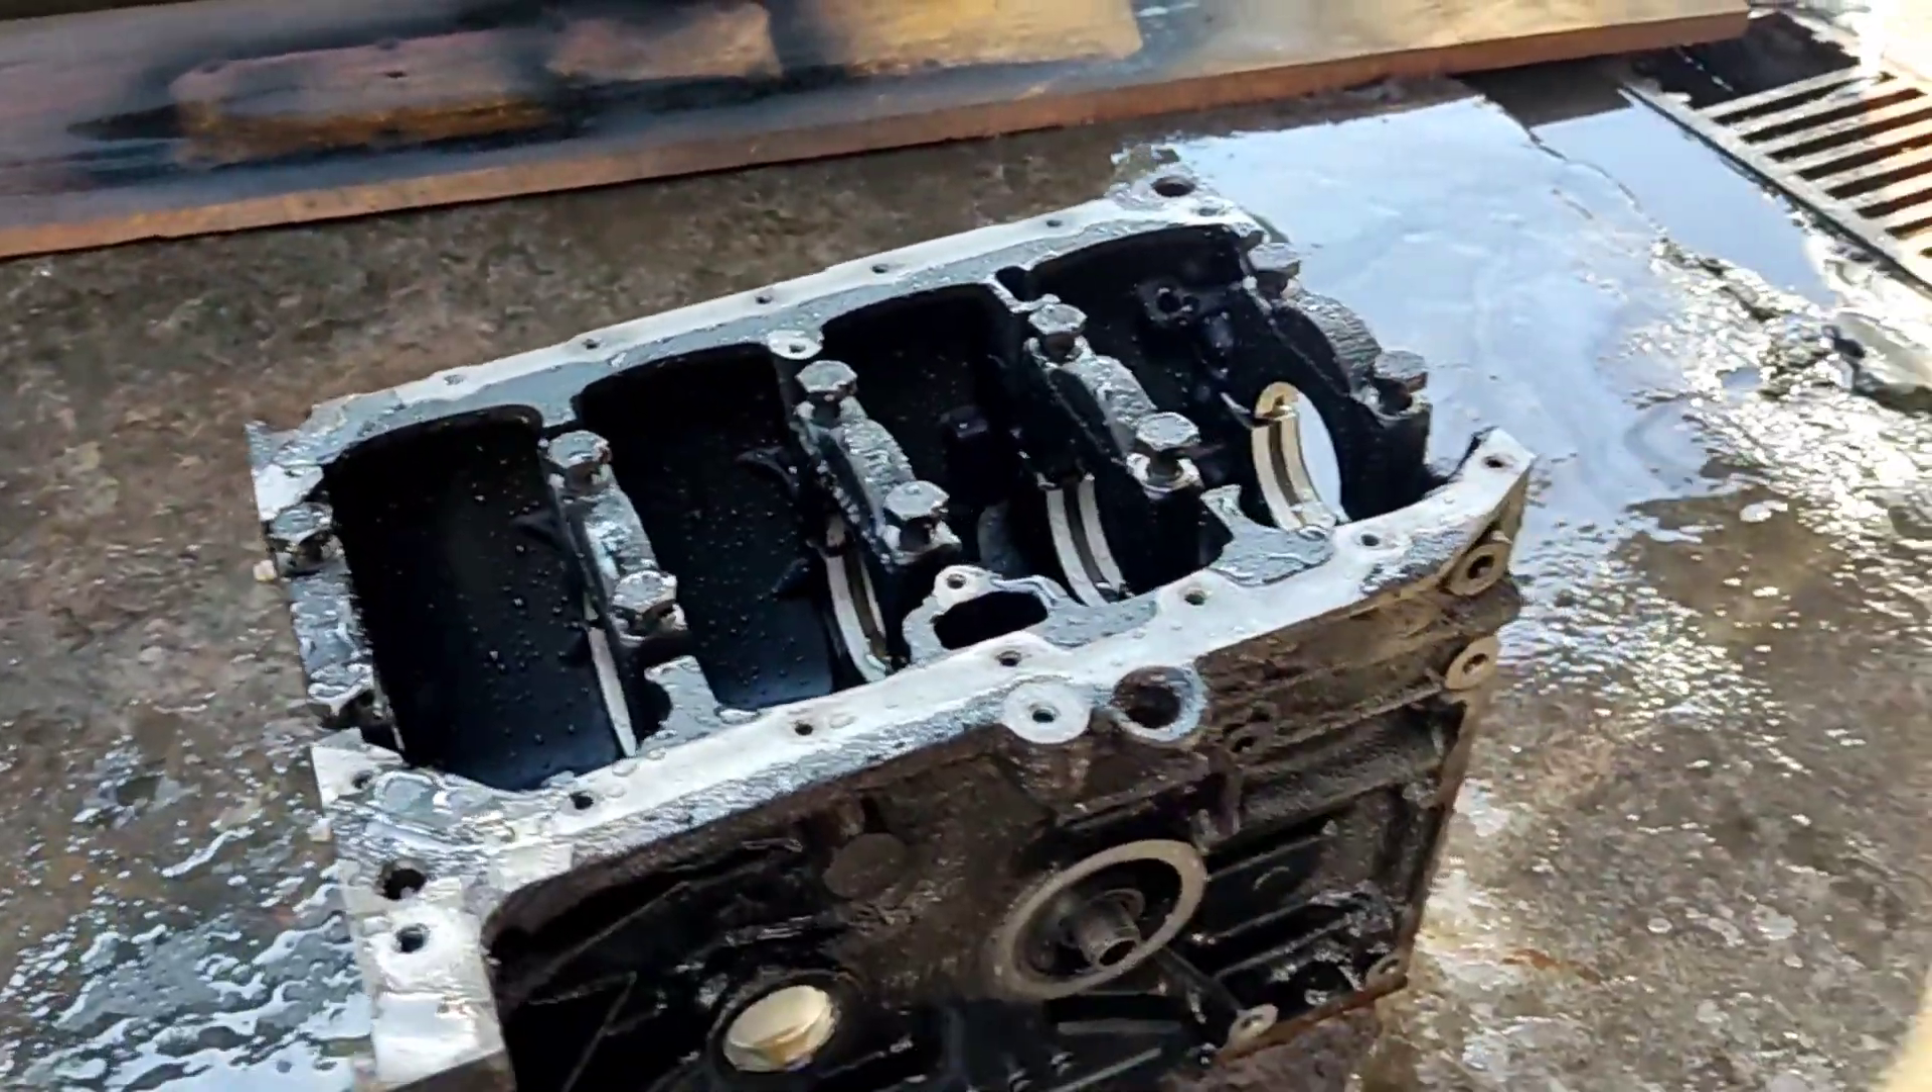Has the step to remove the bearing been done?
No.